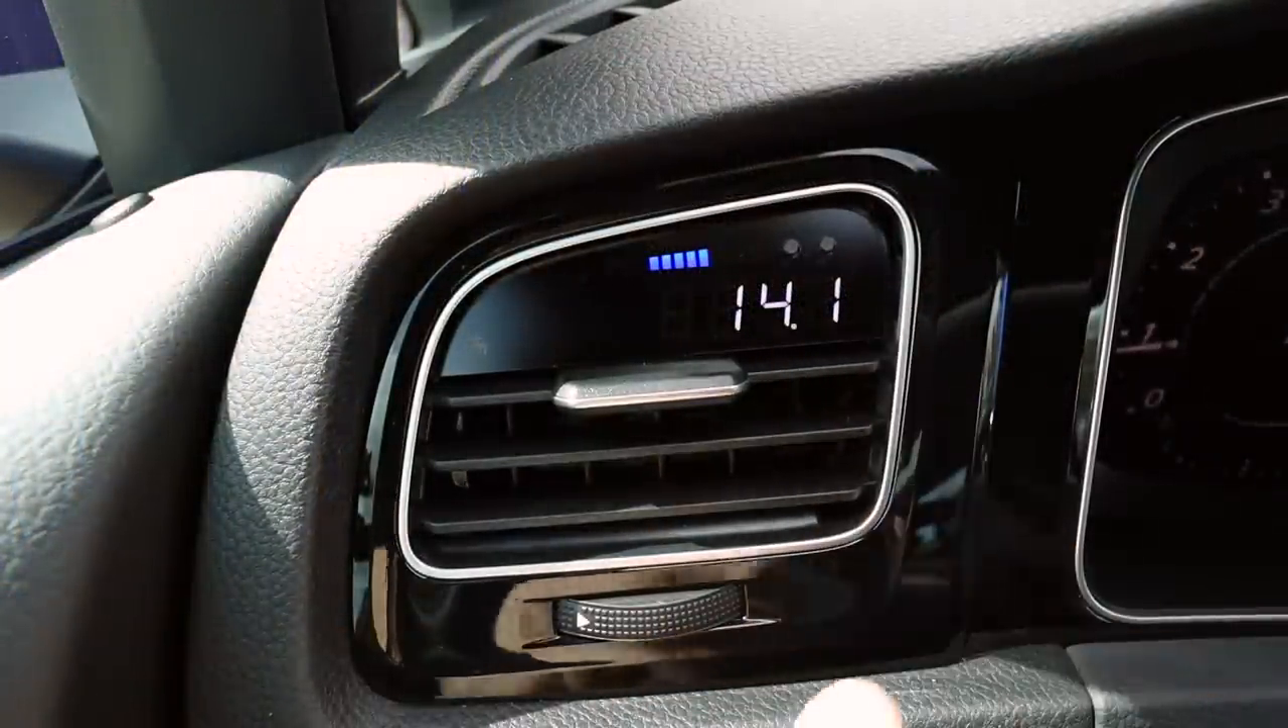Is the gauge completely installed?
Yes.